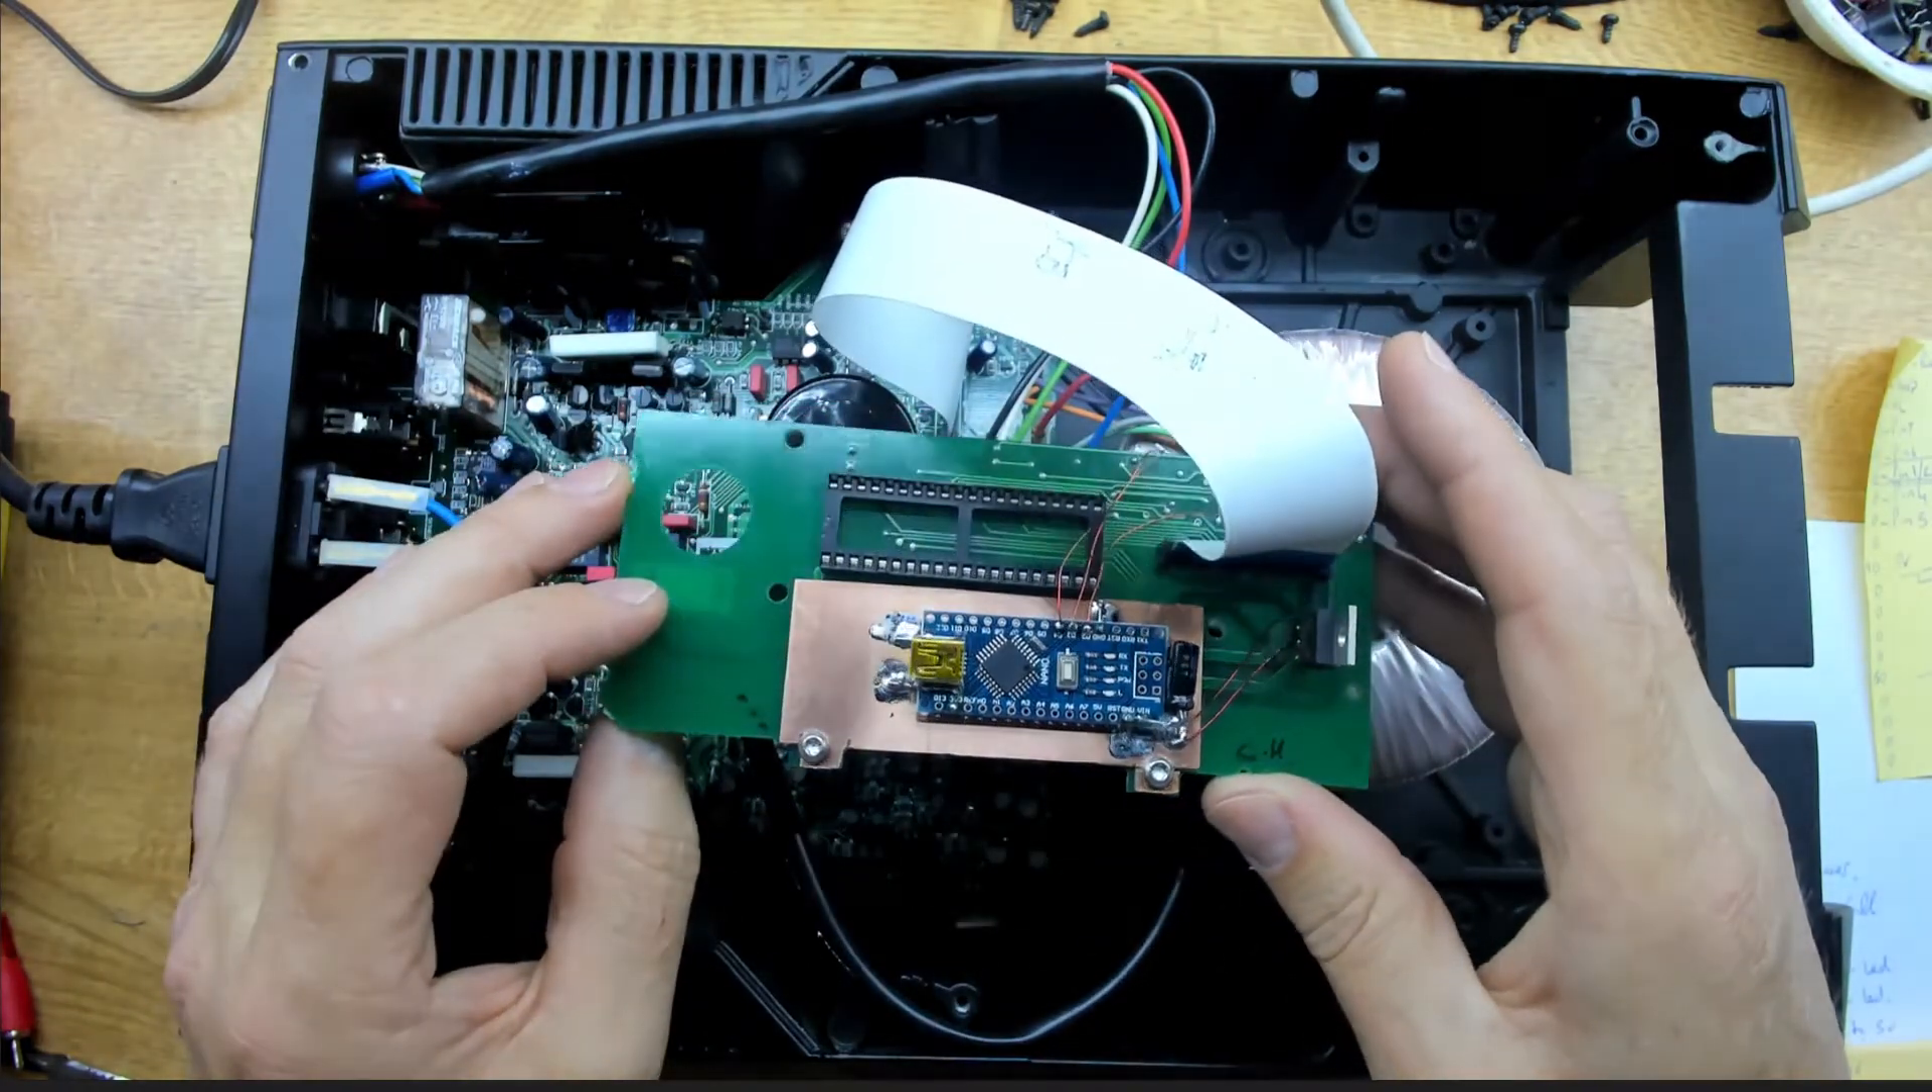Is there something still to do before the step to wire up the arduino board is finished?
No.